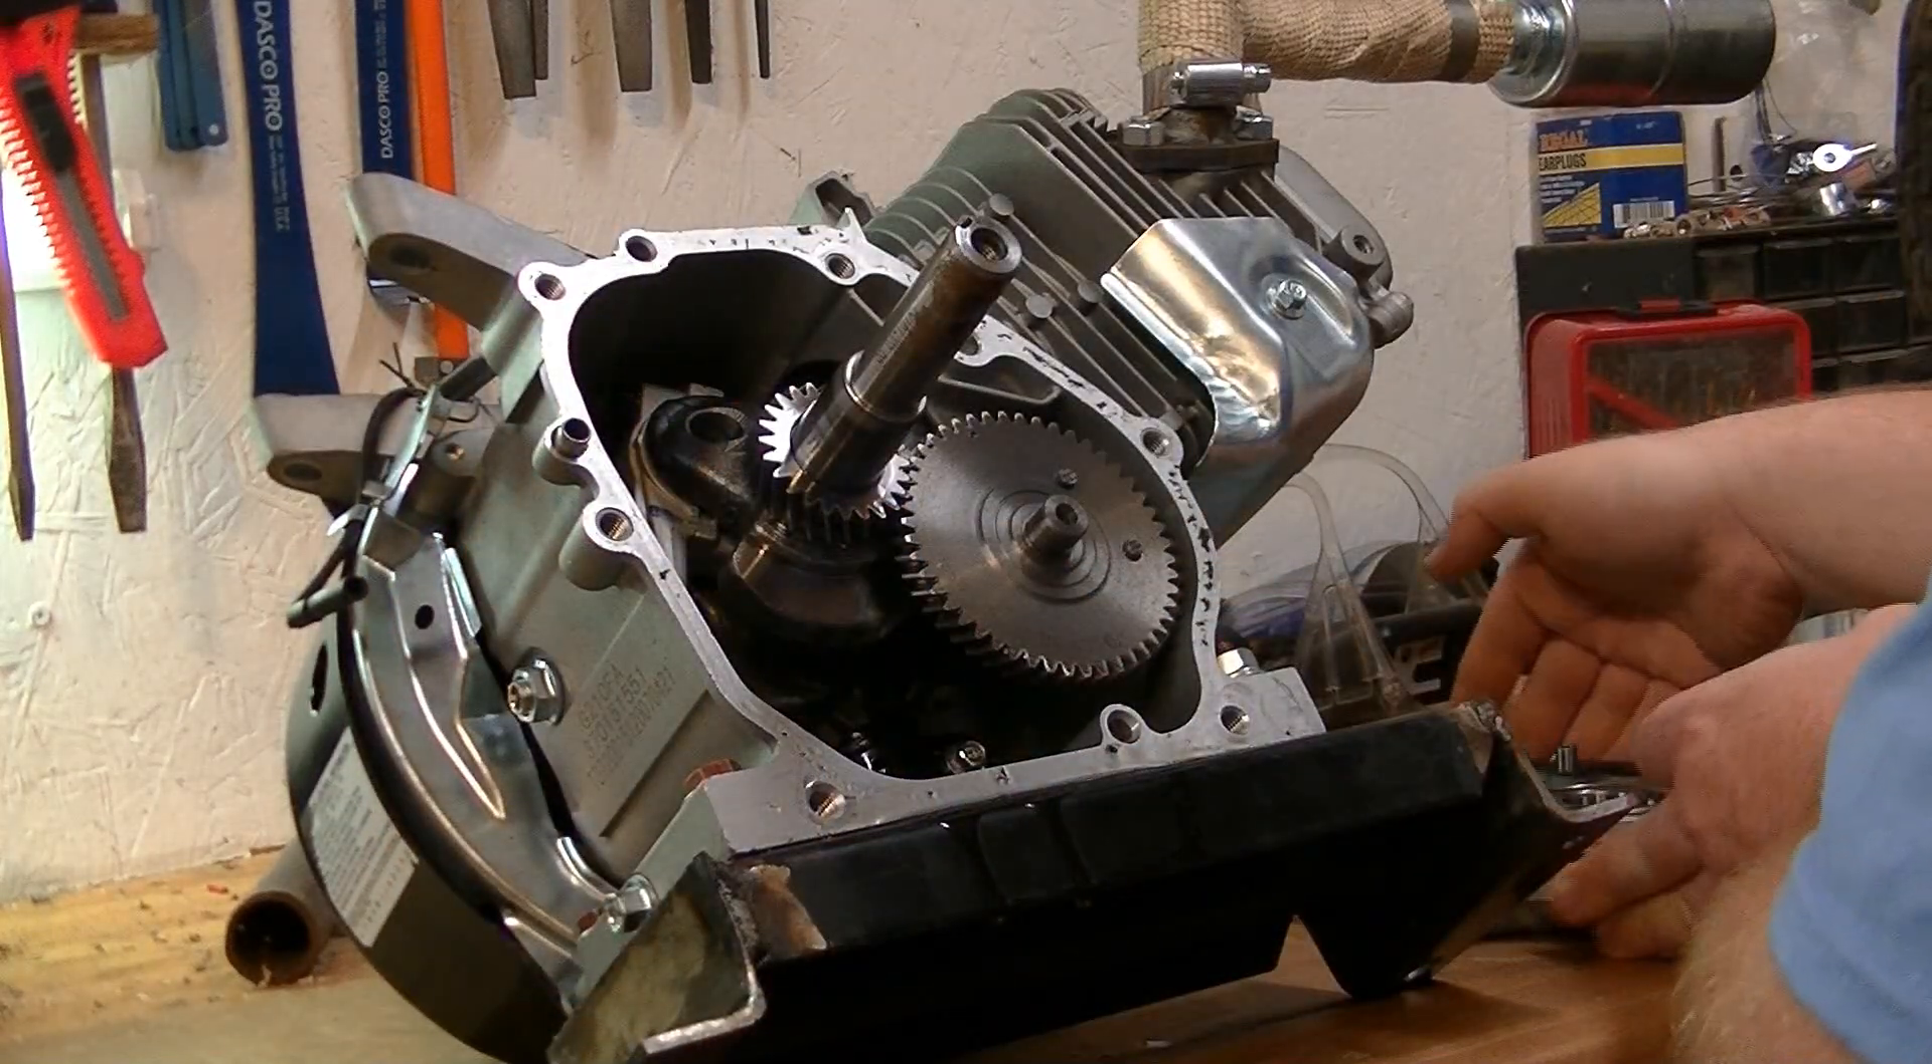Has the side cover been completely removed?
Yes.